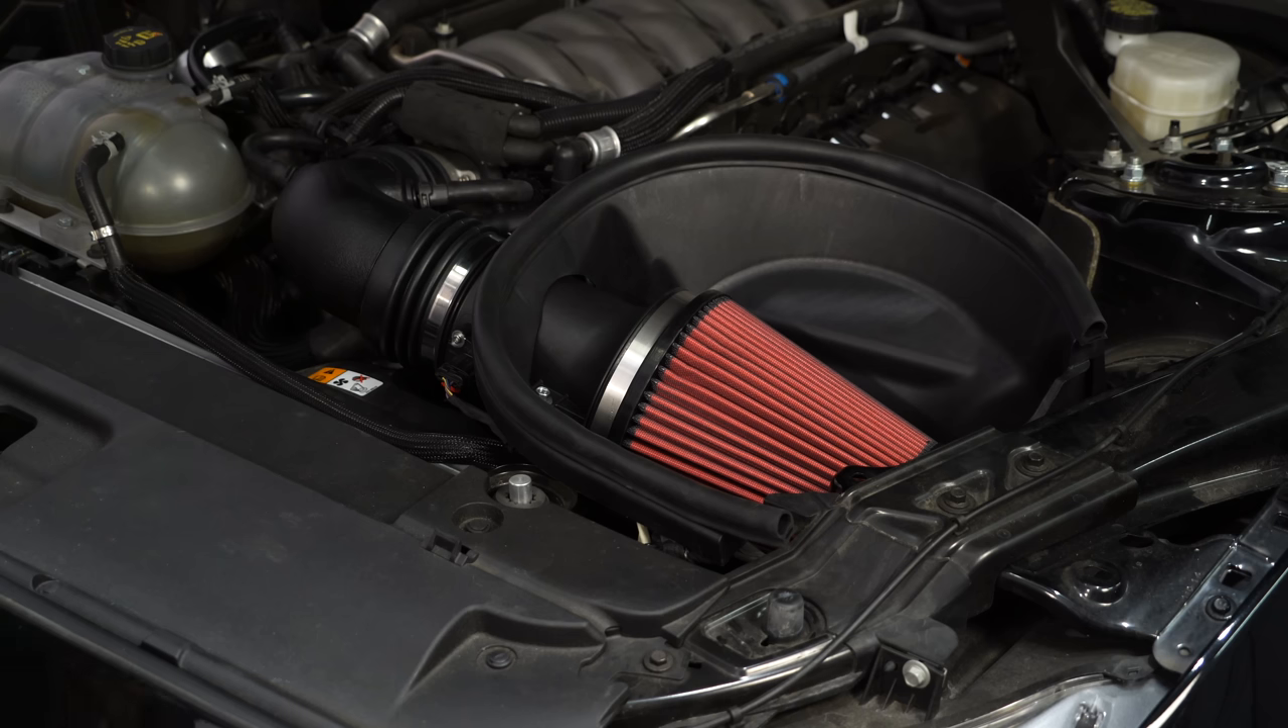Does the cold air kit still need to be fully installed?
No.